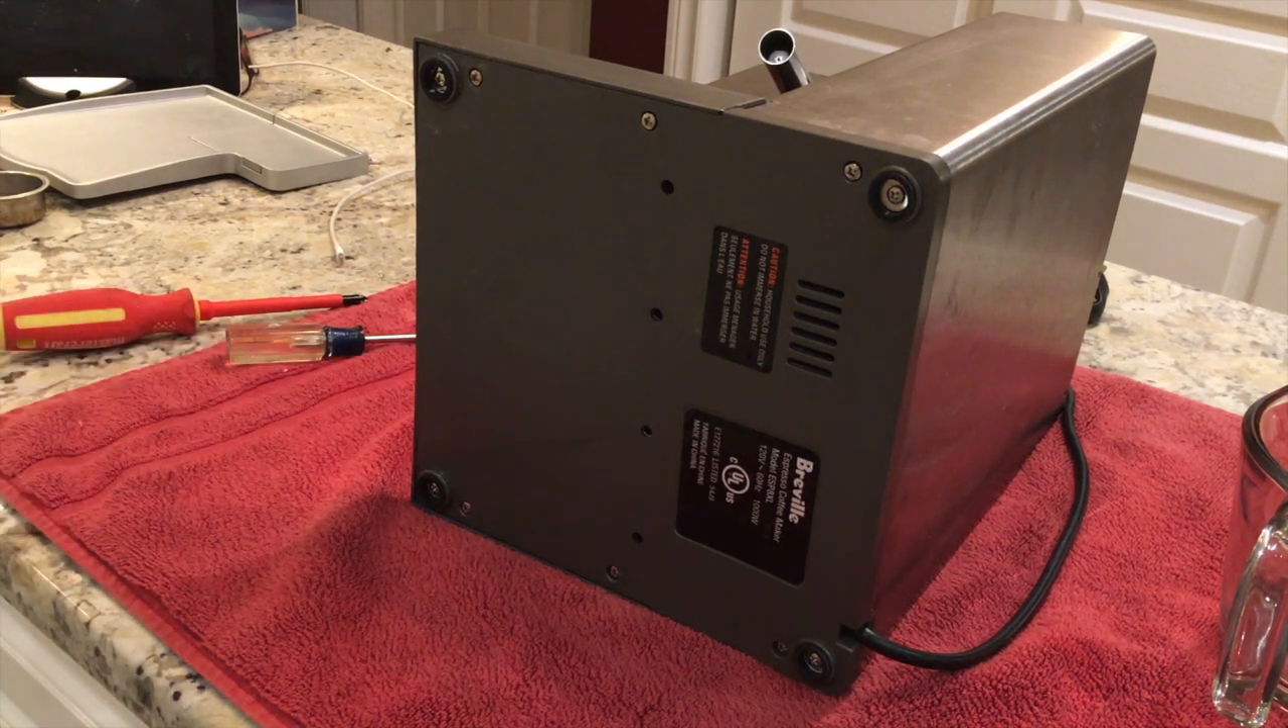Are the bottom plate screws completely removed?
No.